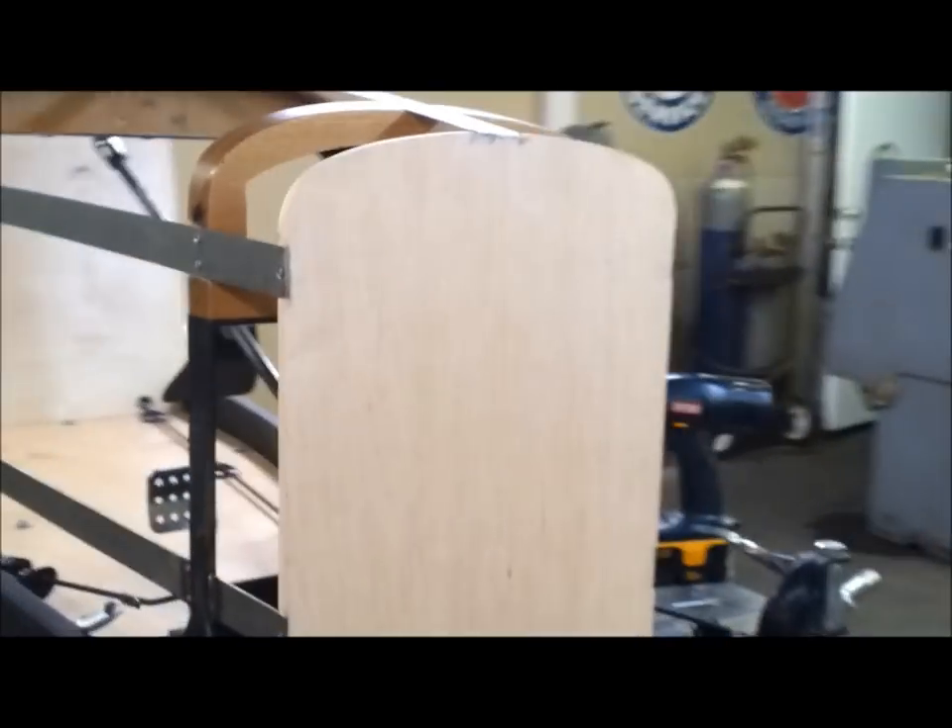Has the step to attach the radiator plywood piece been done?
Yes.